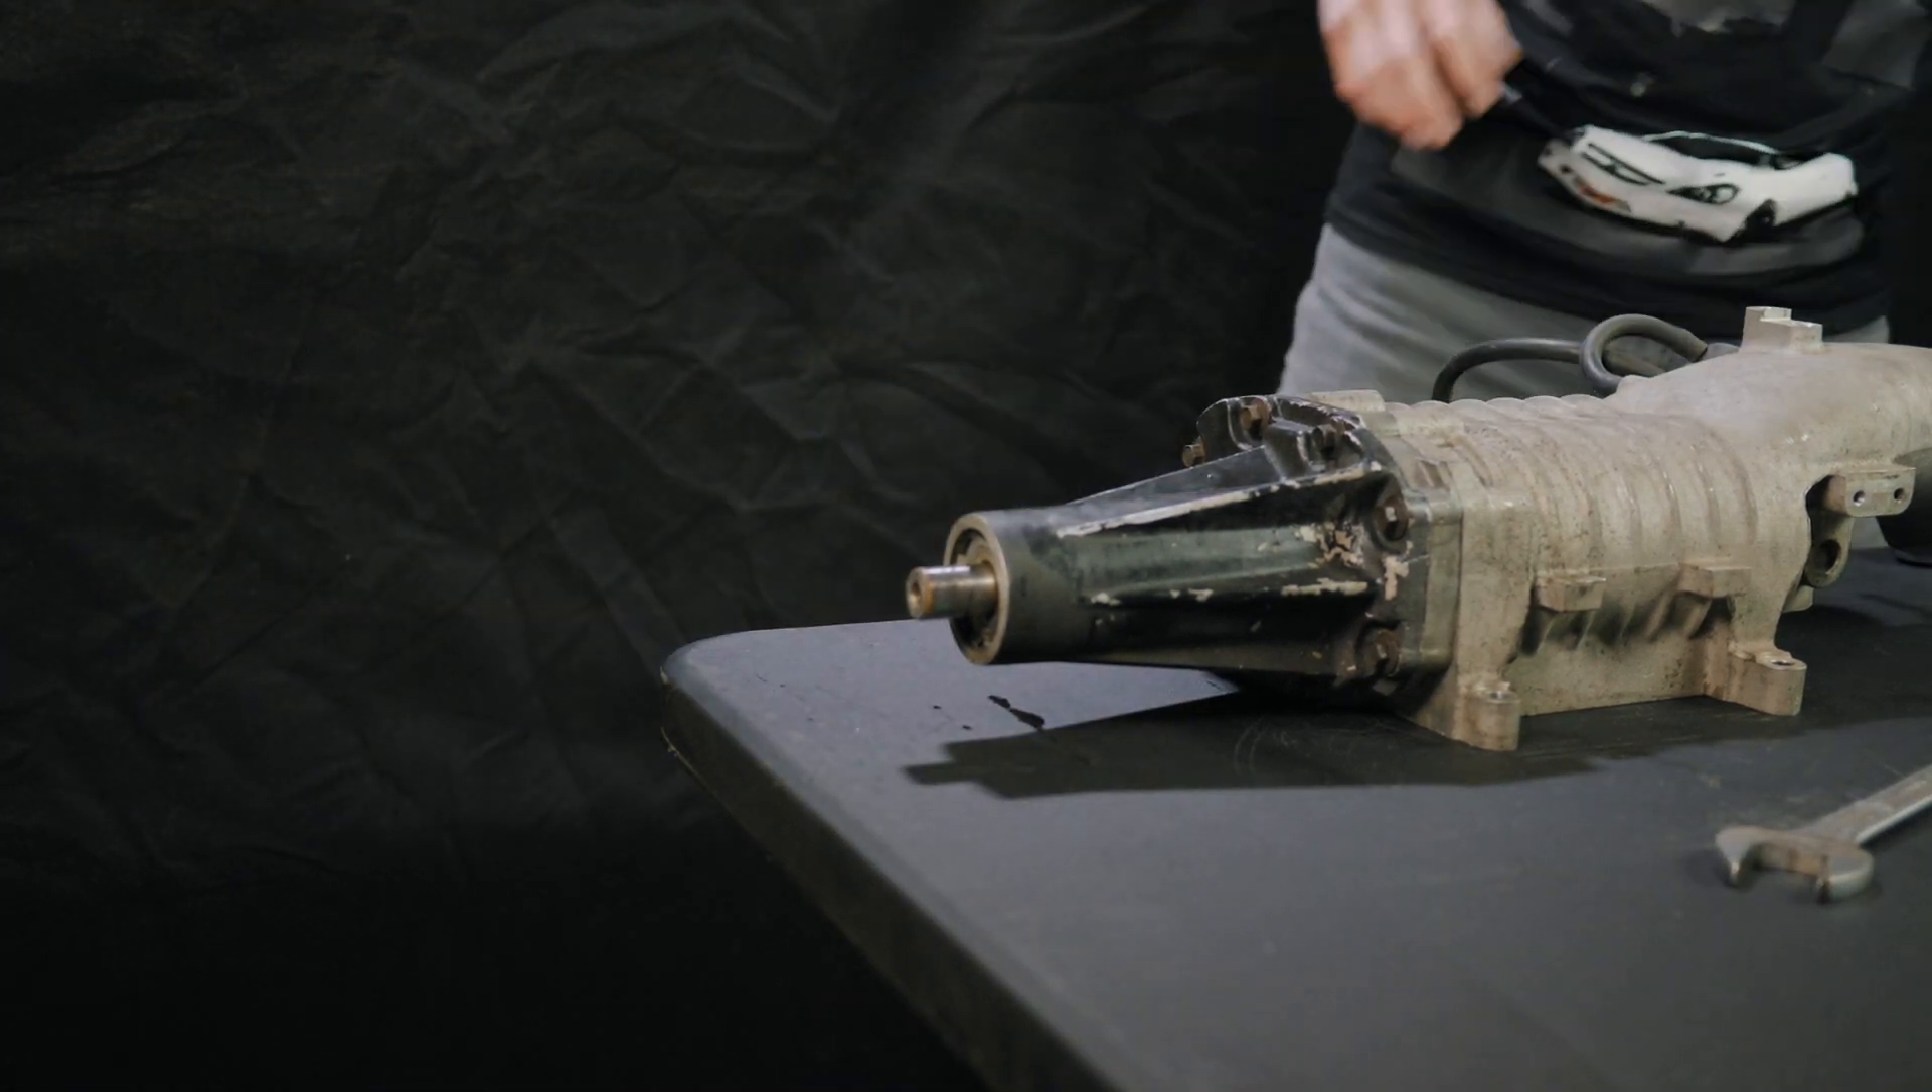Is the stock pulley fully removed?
Yes.